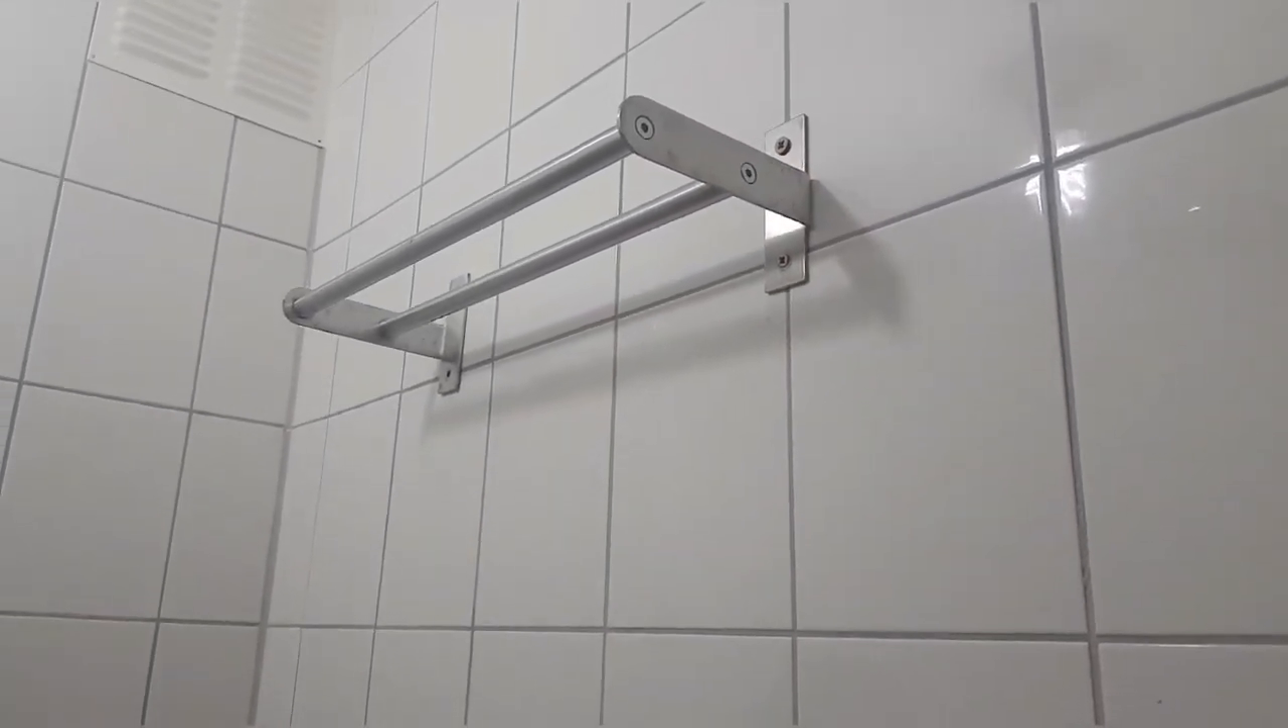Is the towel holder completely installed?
Yes.